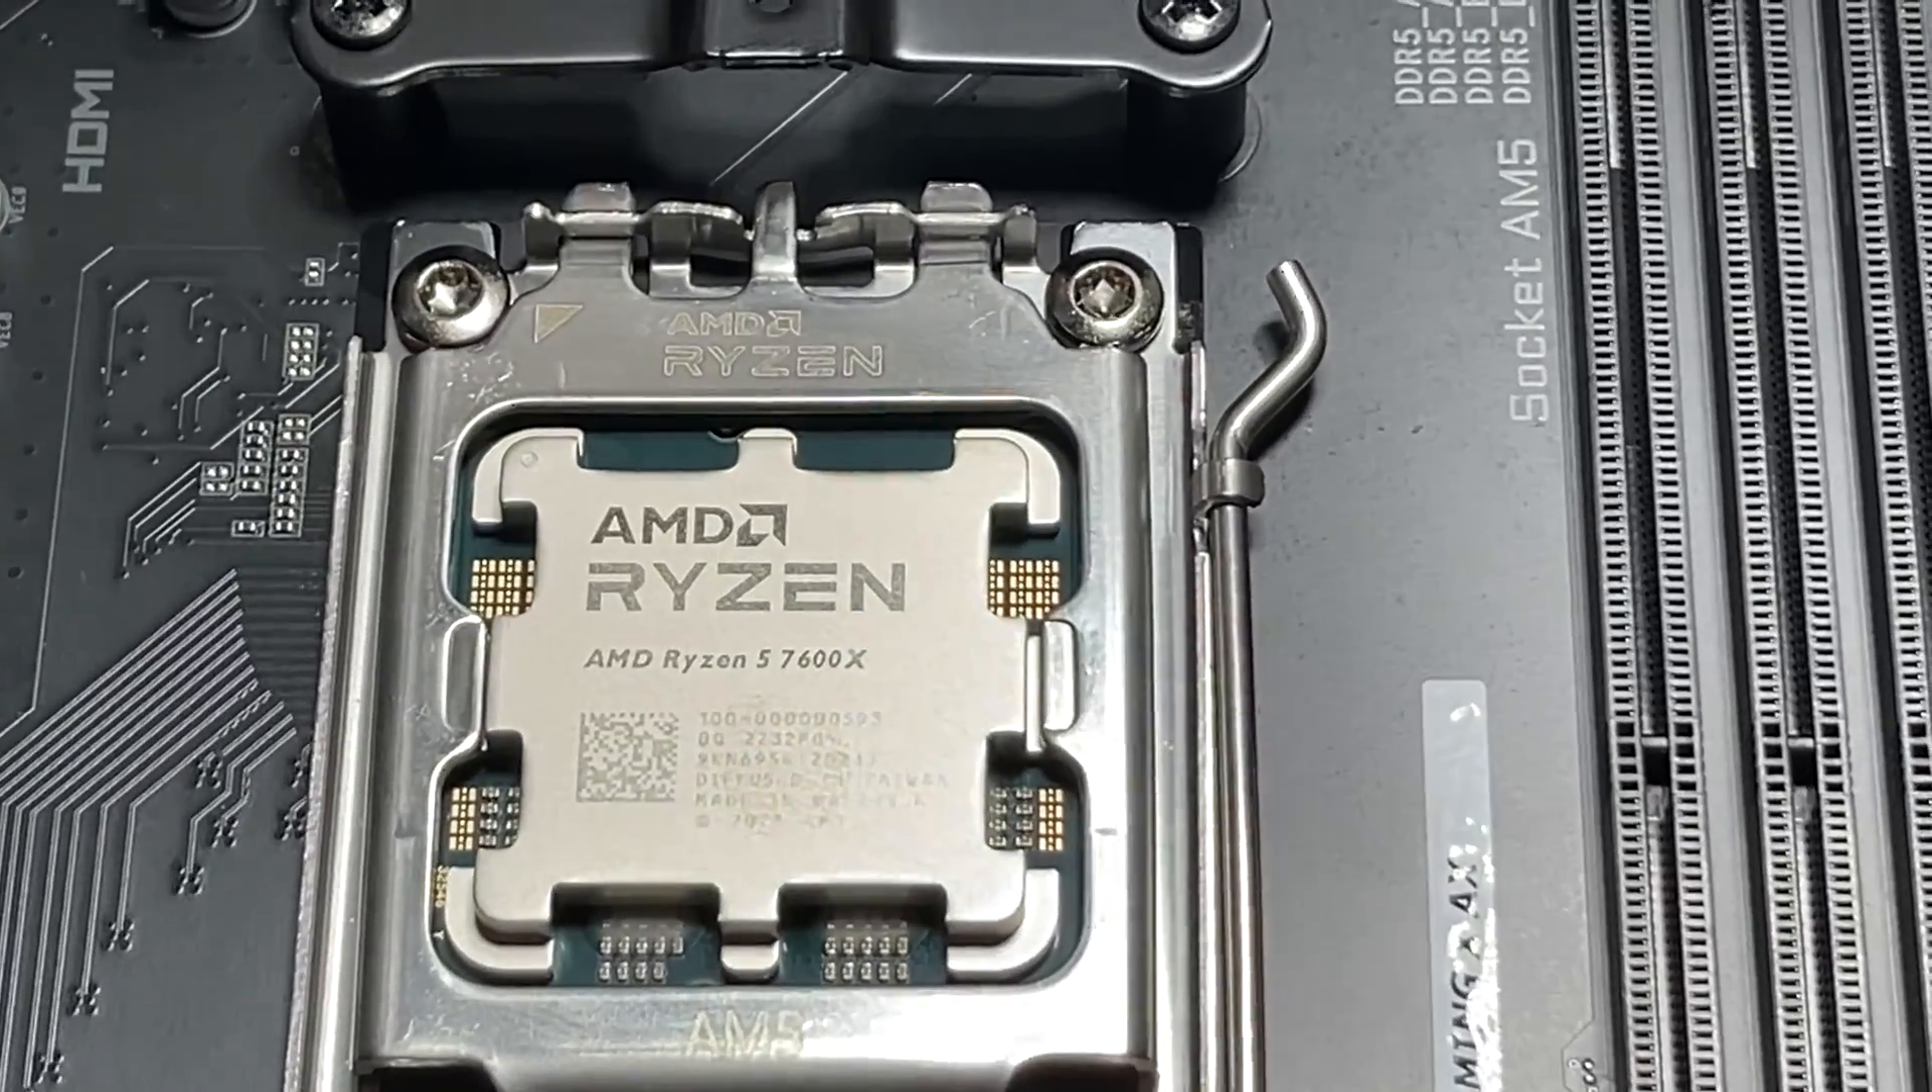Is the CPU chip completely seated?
Yes.